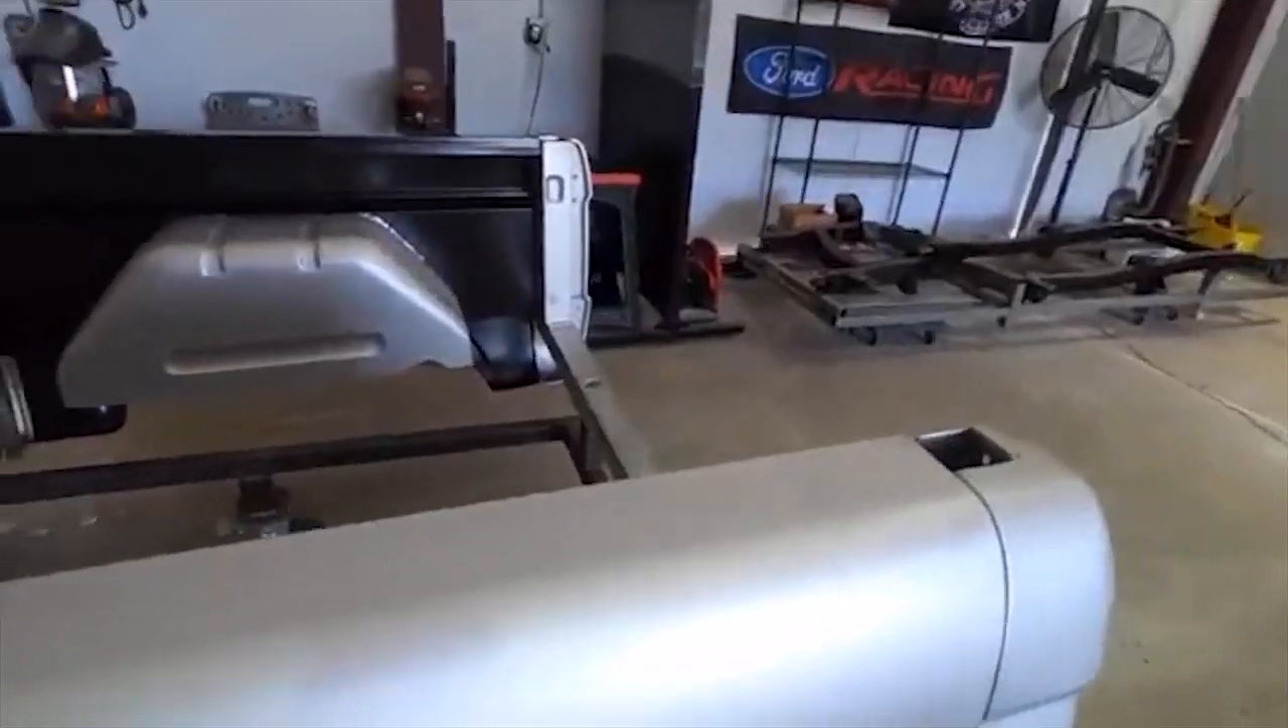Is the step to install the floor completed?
No.